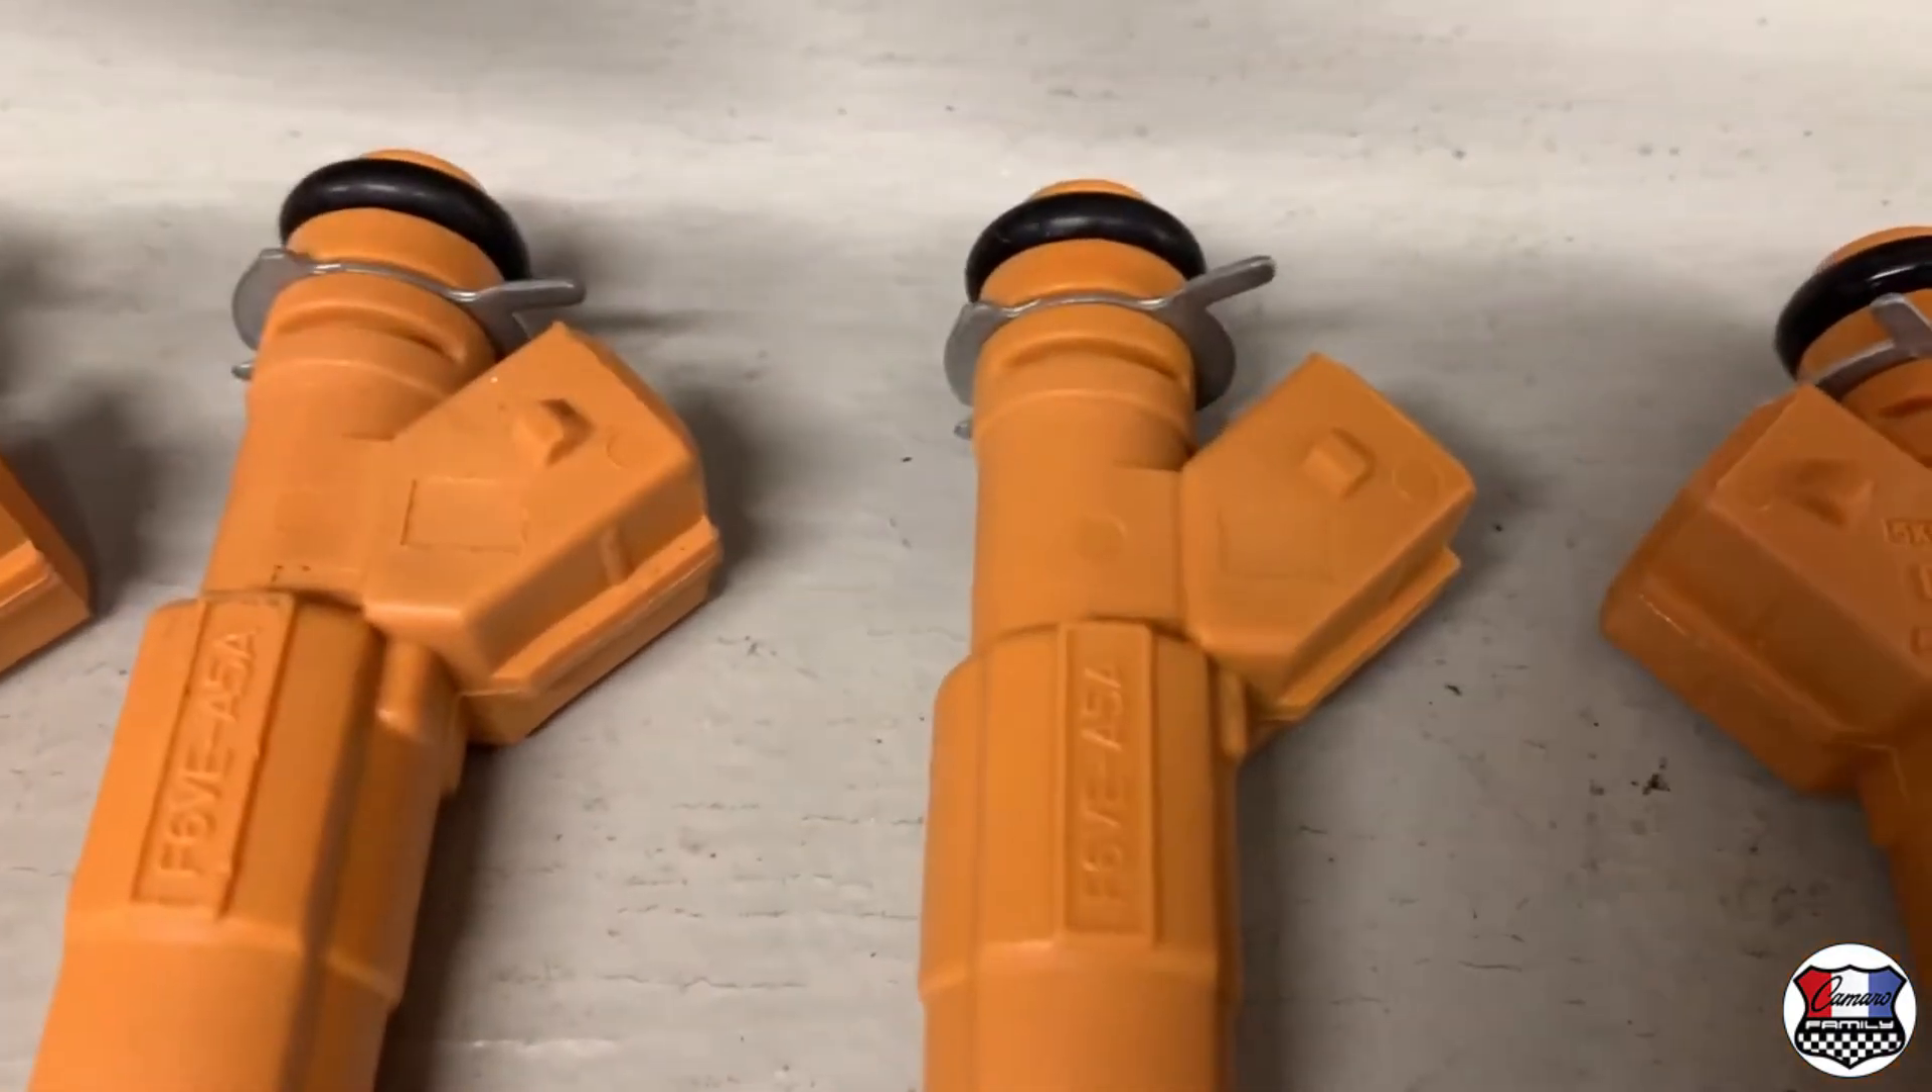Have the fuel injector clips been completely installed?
Yes.